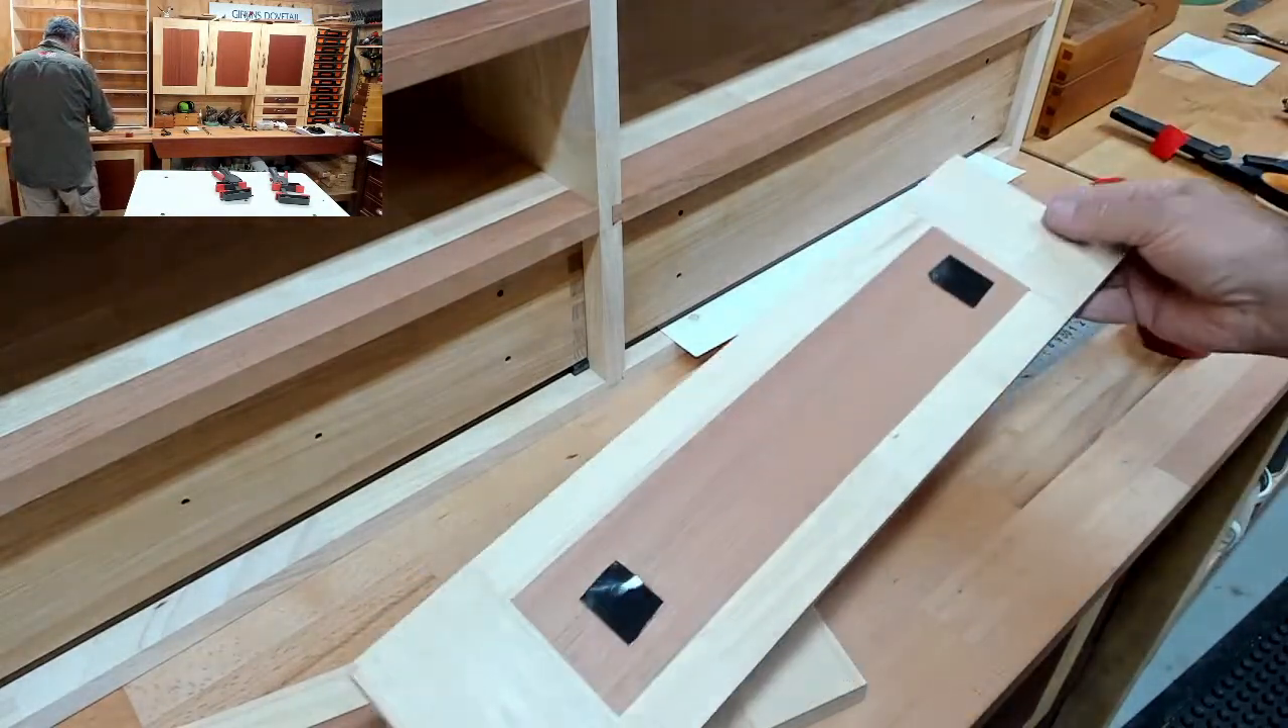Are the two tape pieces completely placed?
Yes.